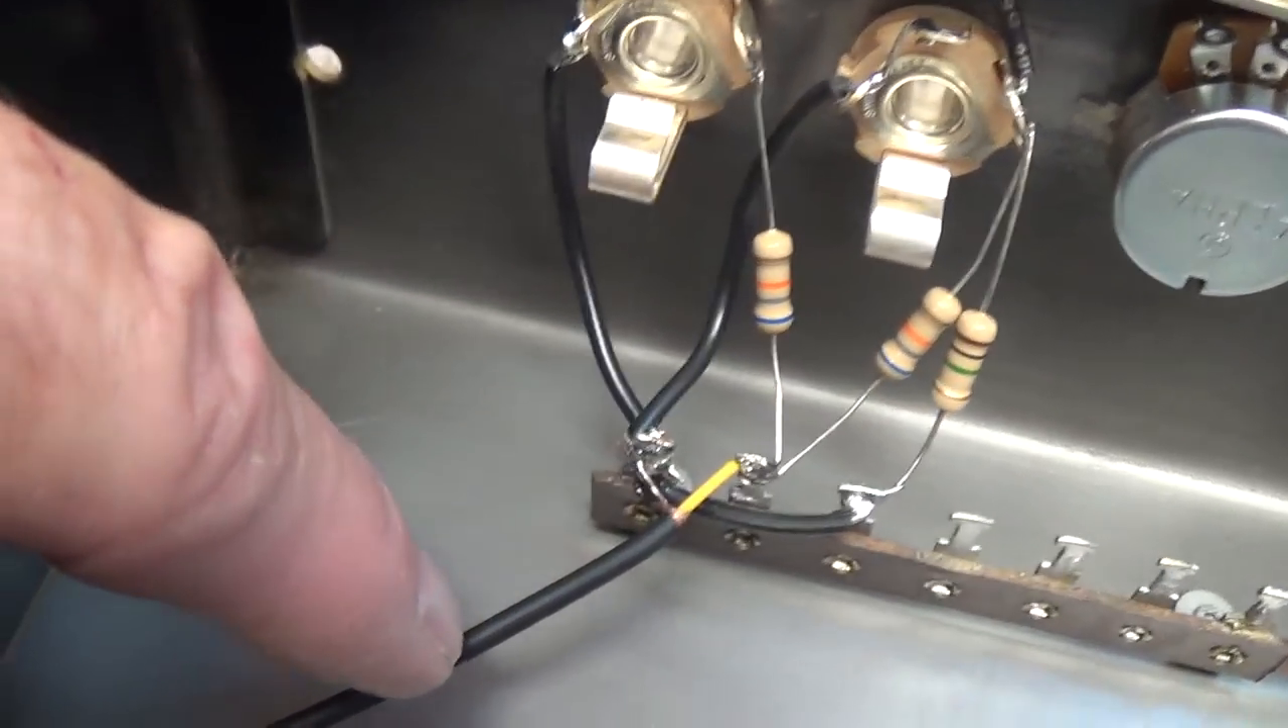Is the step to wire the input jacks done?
Yes.